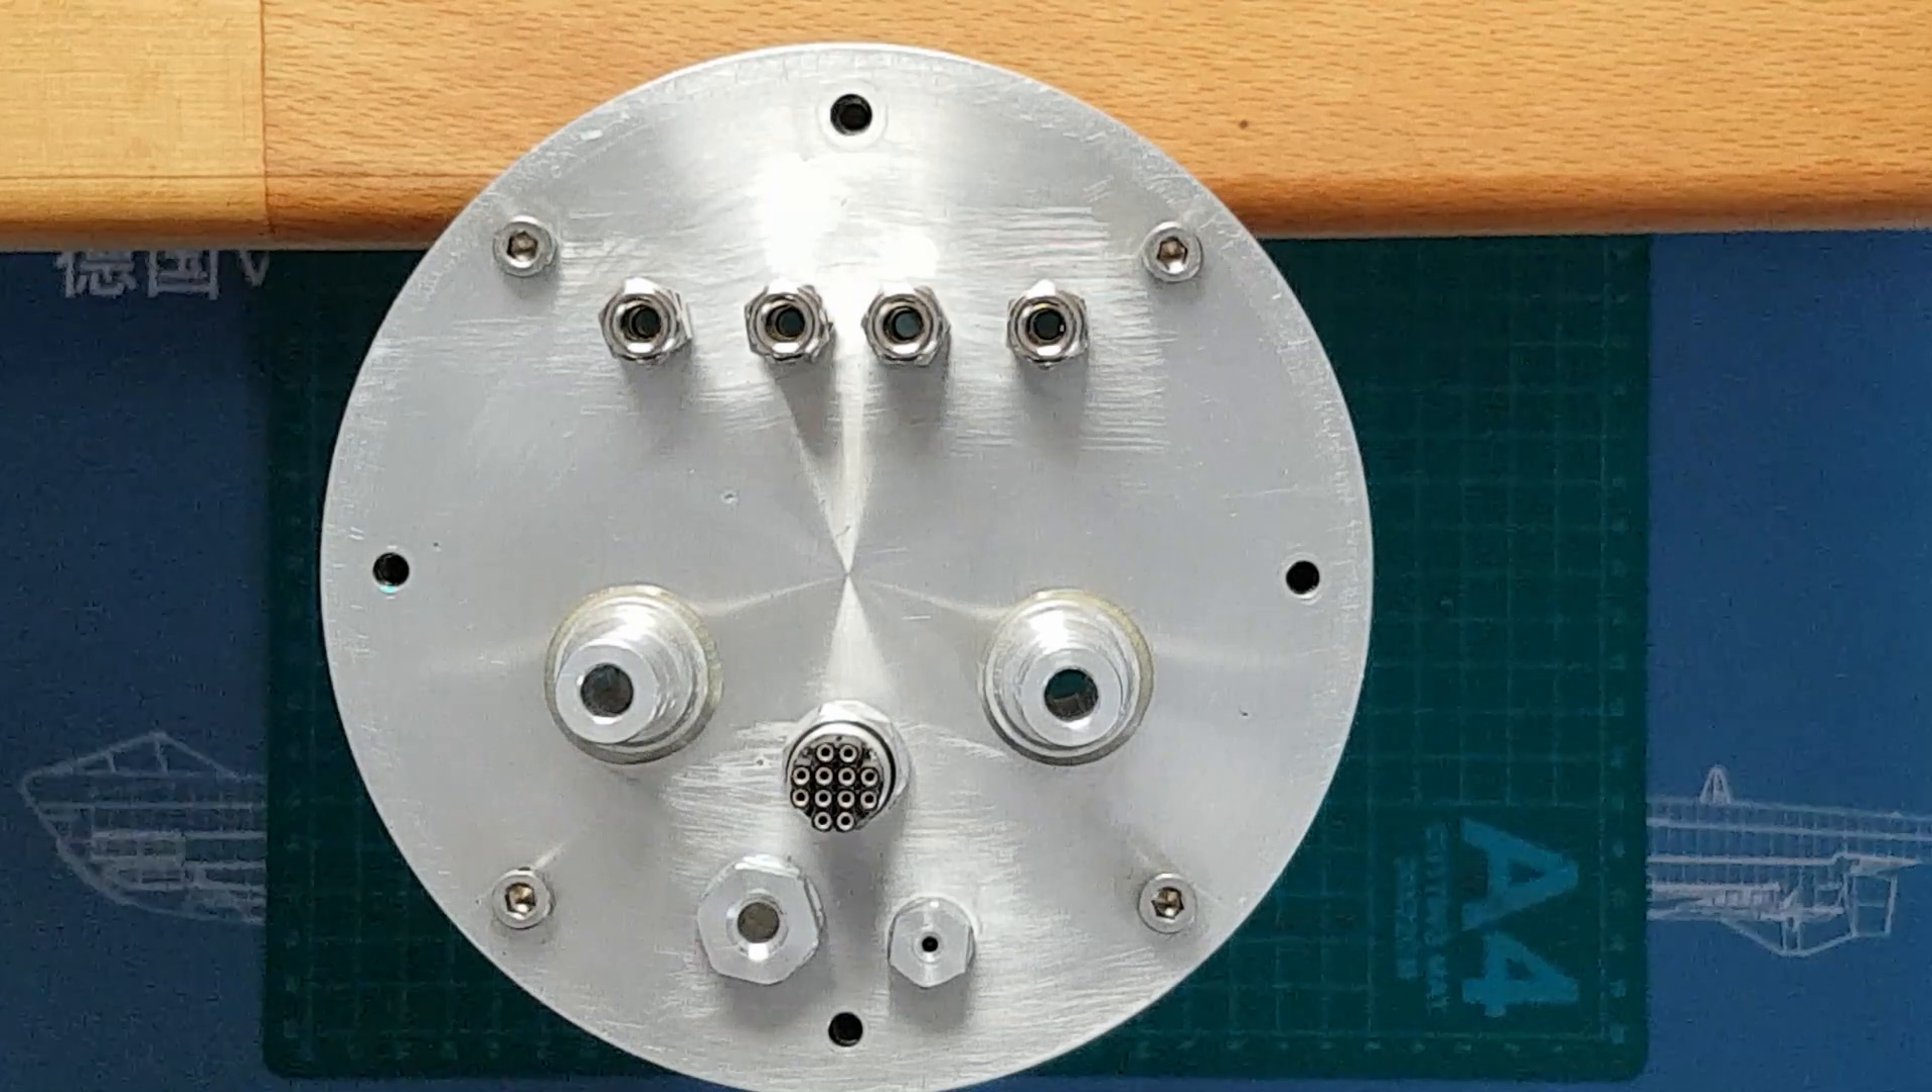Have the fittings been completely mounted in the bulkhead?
Yes.